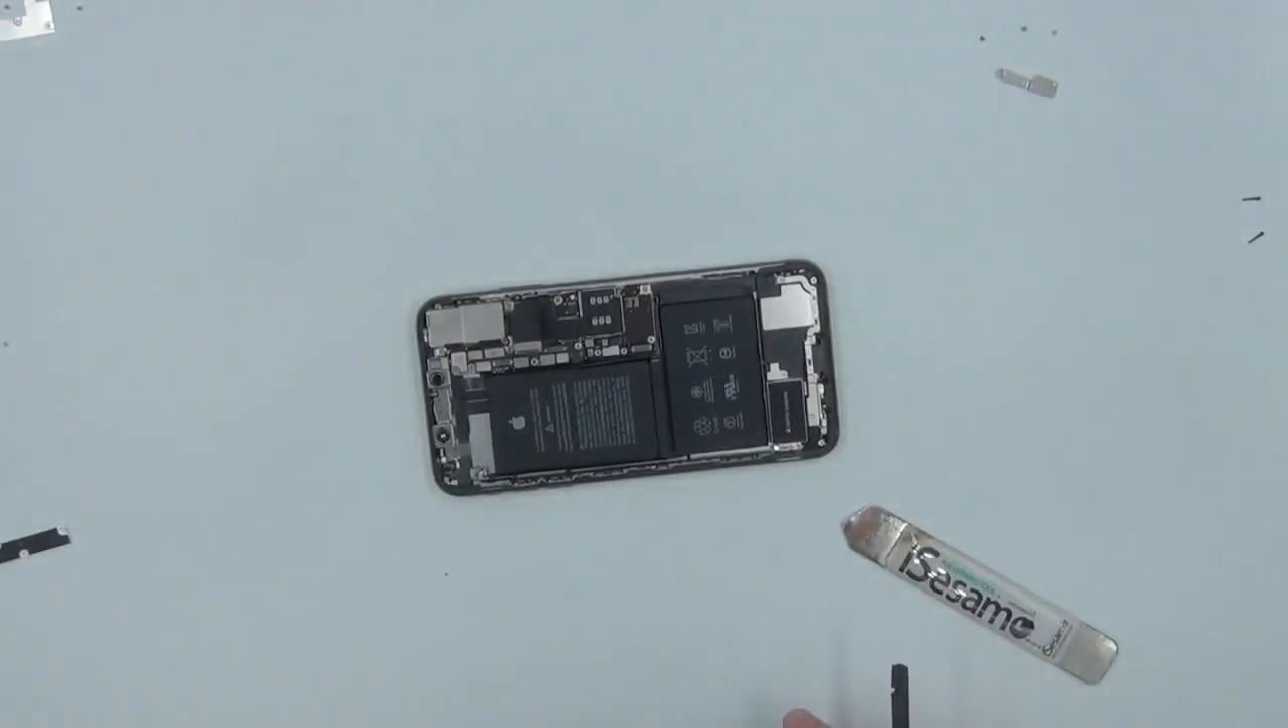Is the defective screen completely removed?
Yes.